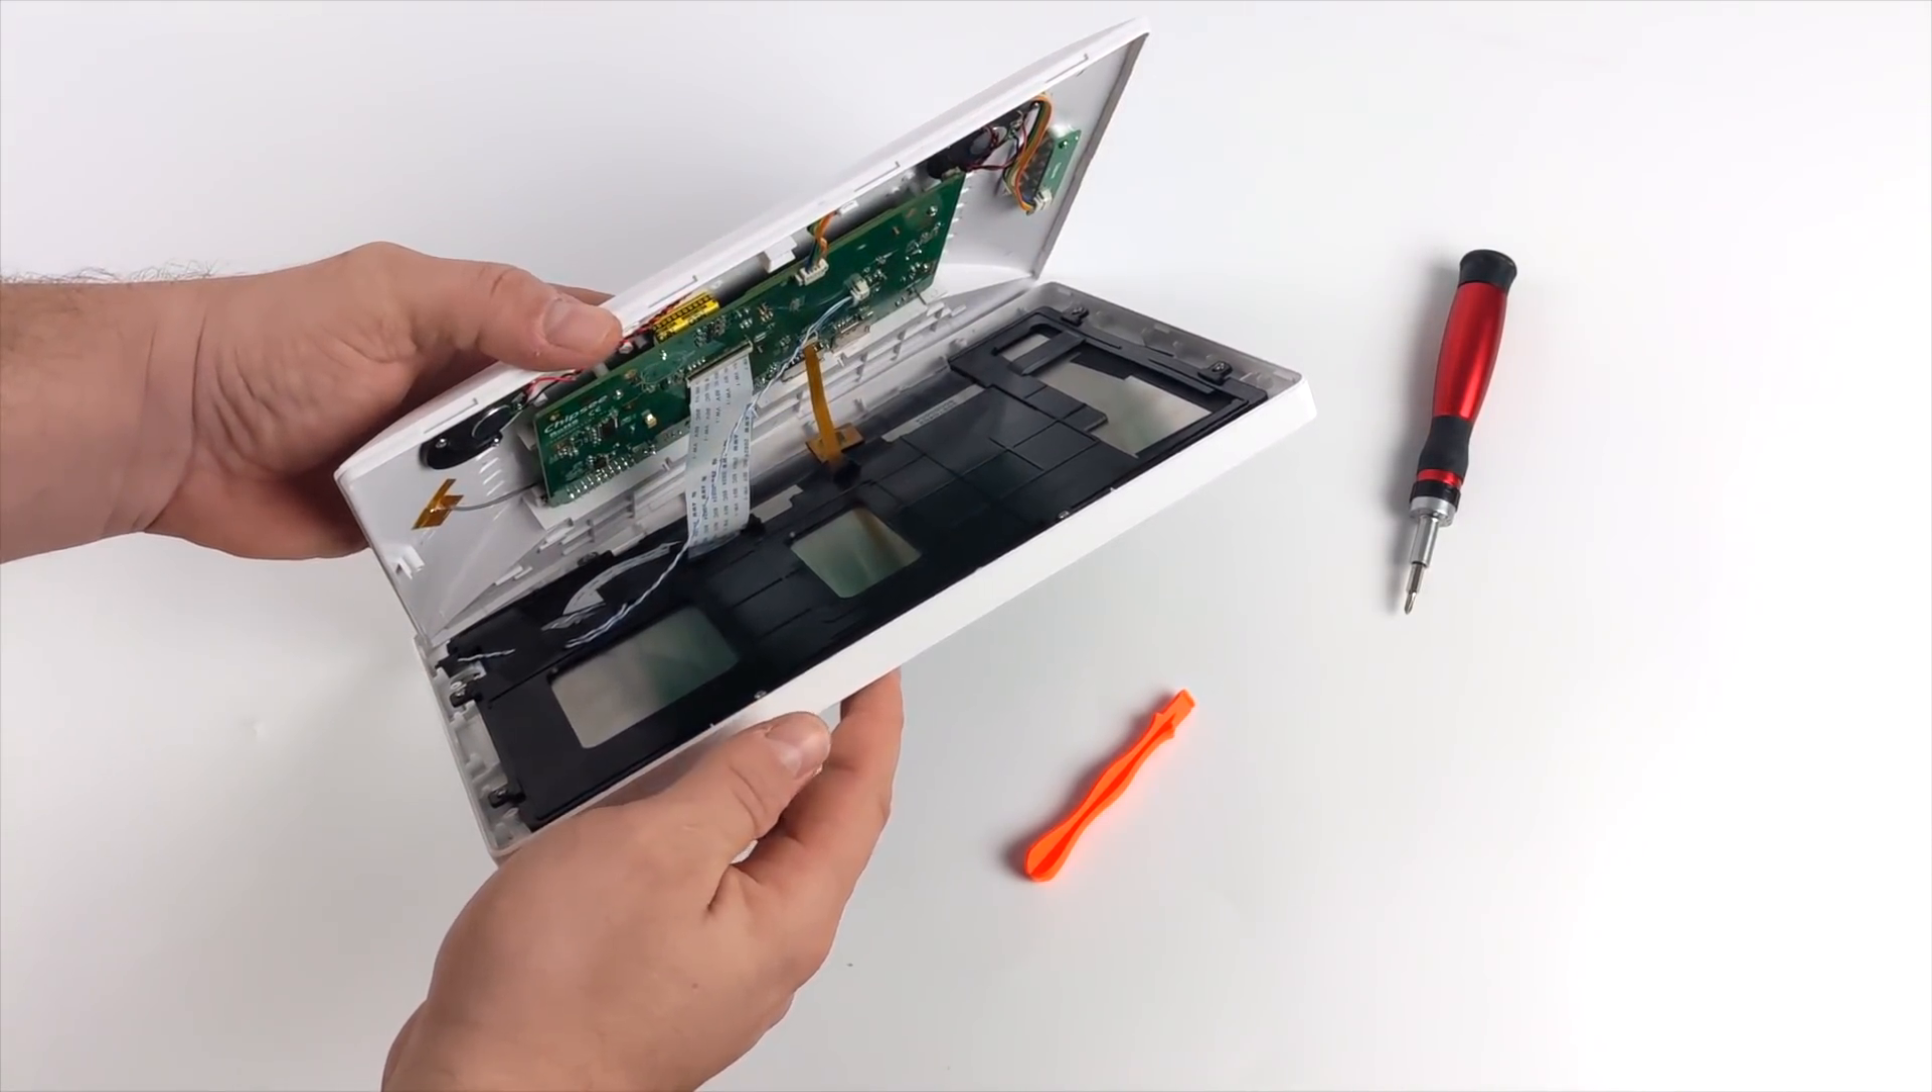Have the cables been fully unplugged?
No.